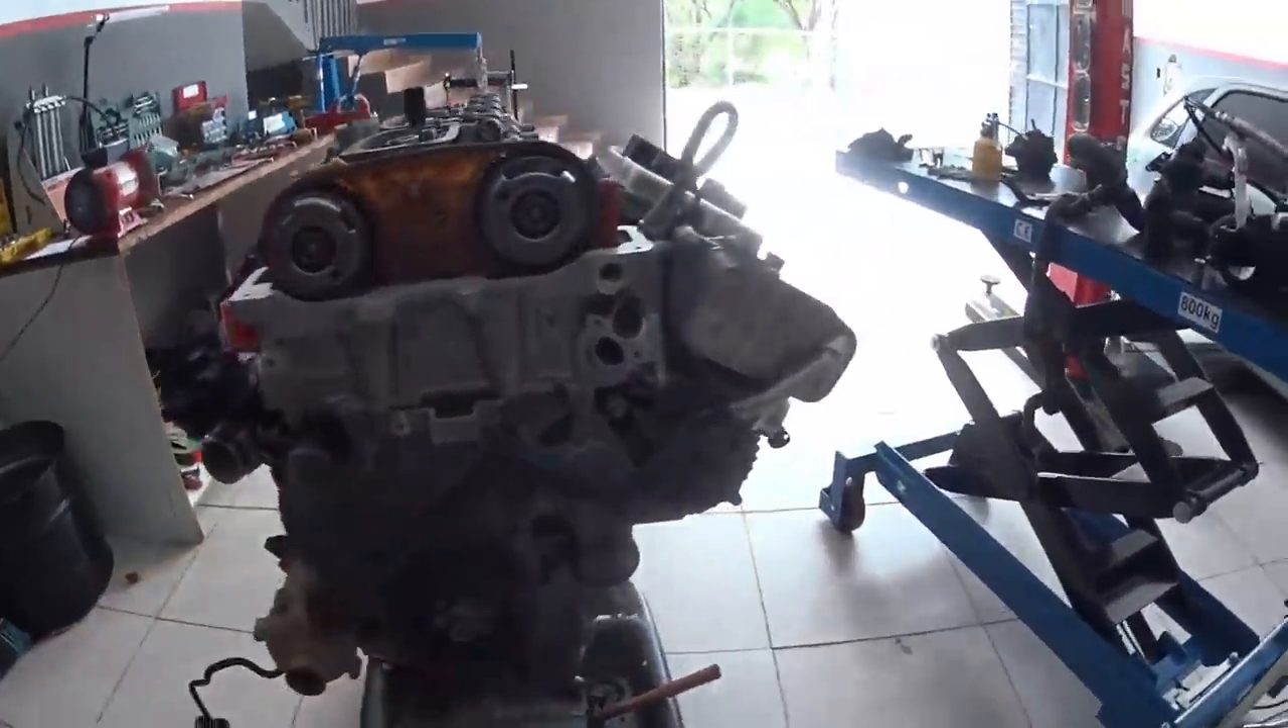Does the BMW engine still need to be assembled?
Yes.